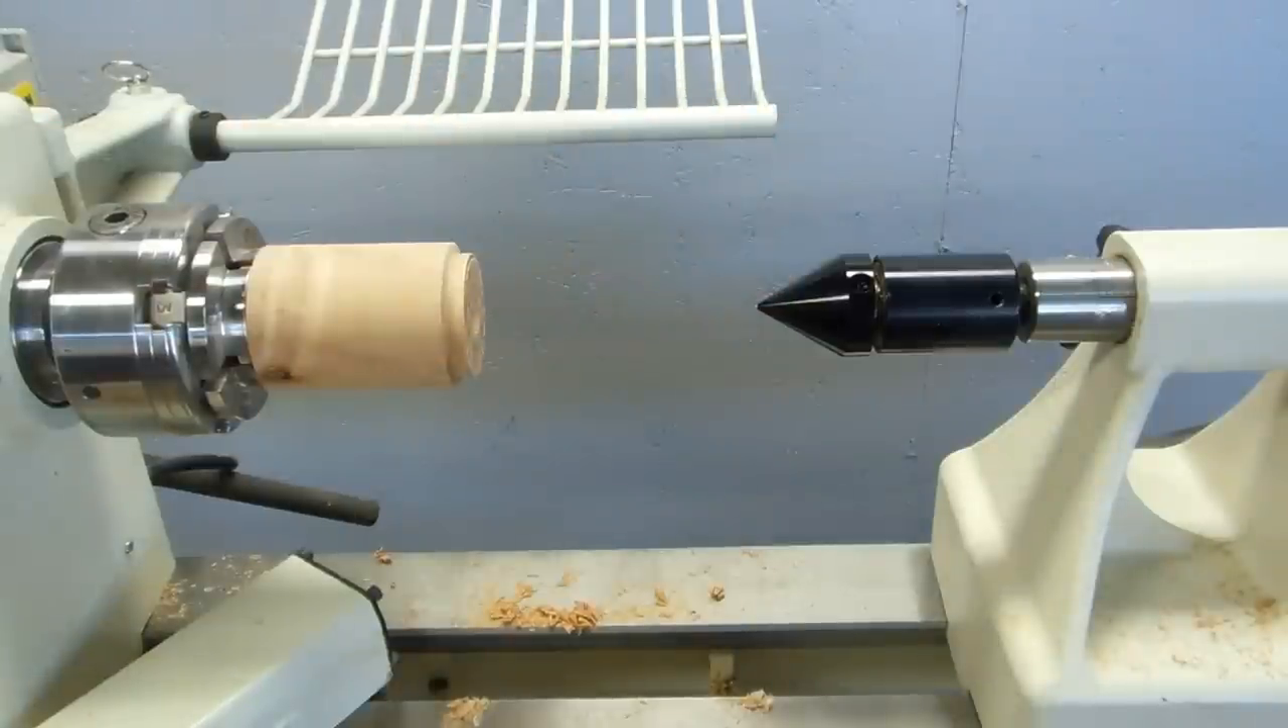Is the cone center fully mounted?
Yes.